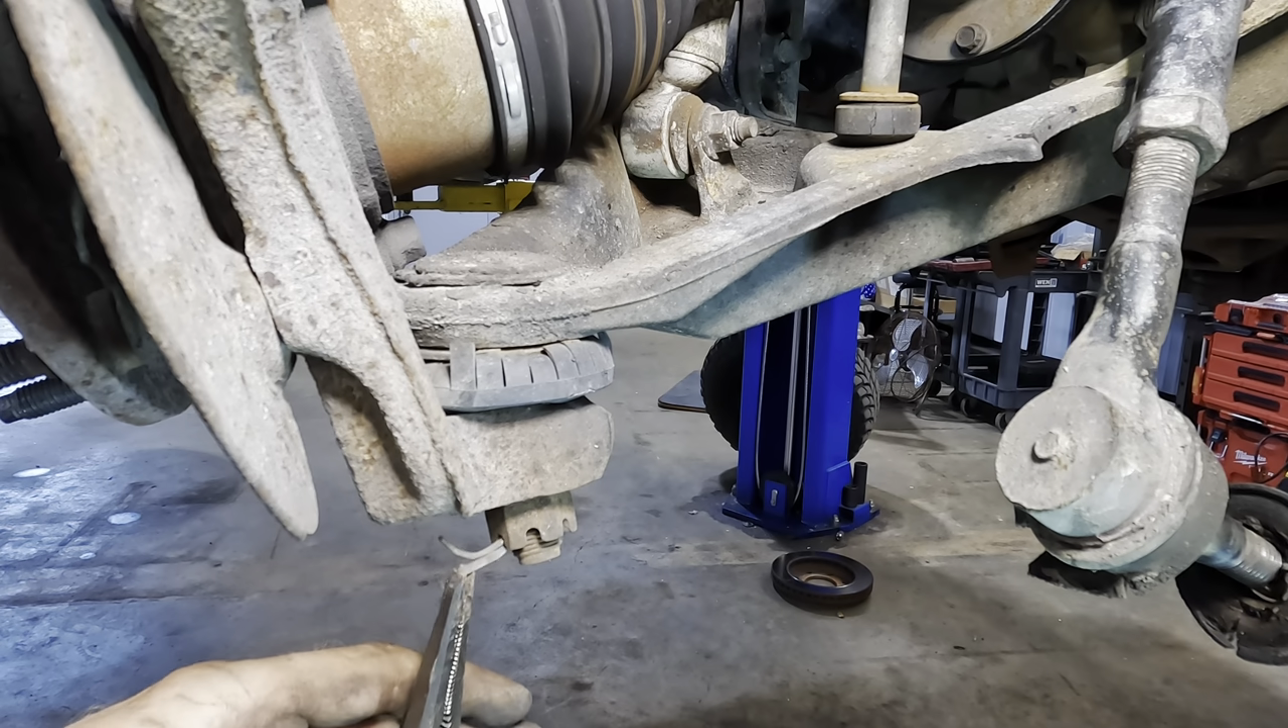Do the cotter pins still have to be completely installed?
Yes.